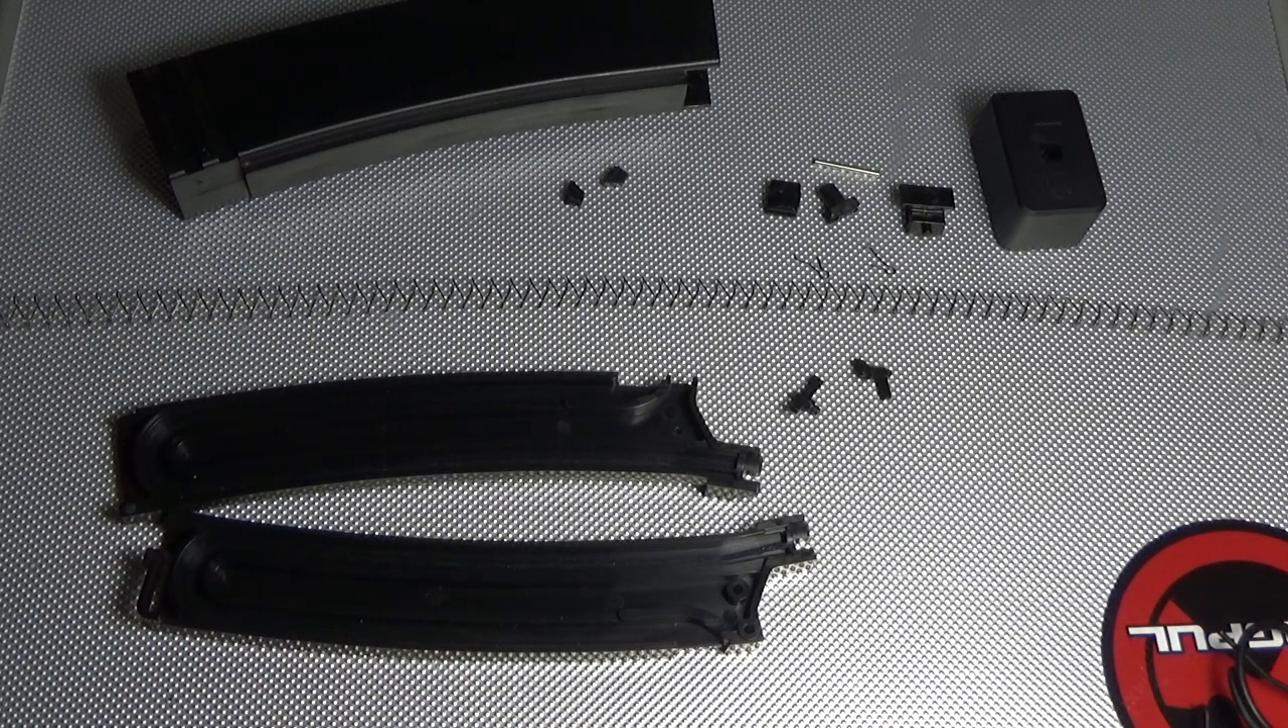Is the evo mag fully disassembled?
Yes.